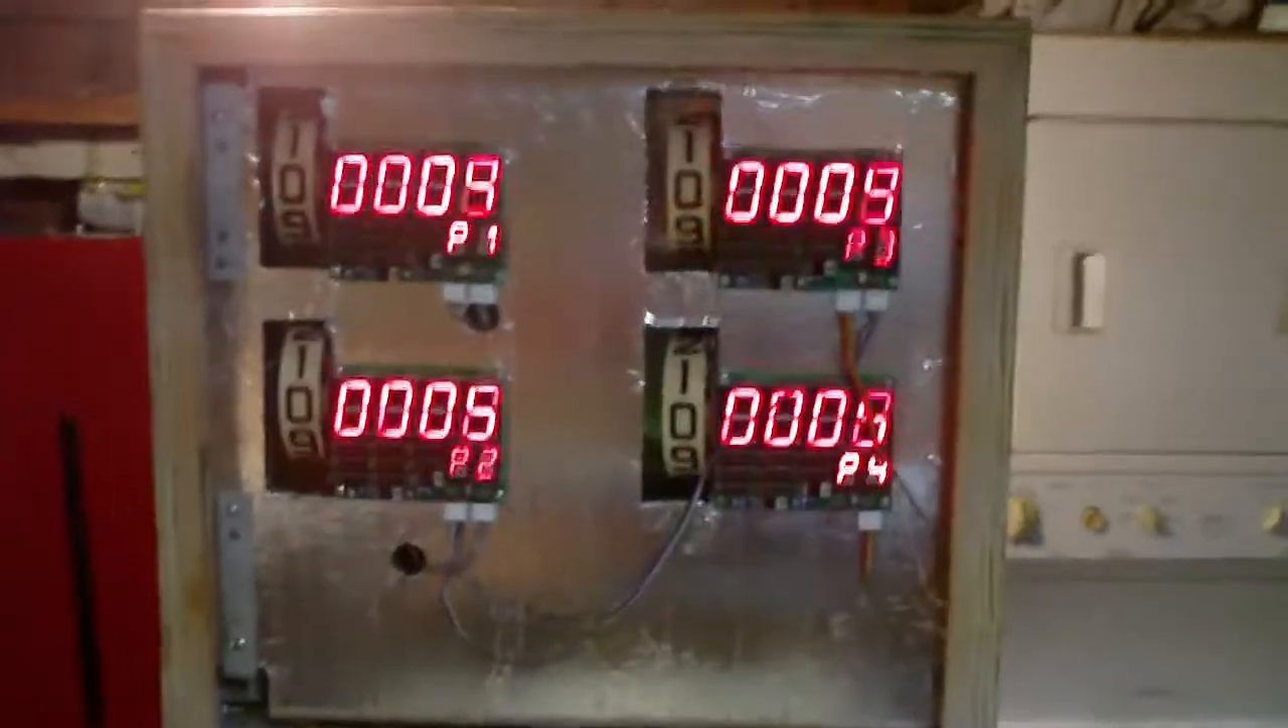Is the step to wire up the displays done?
Yes.